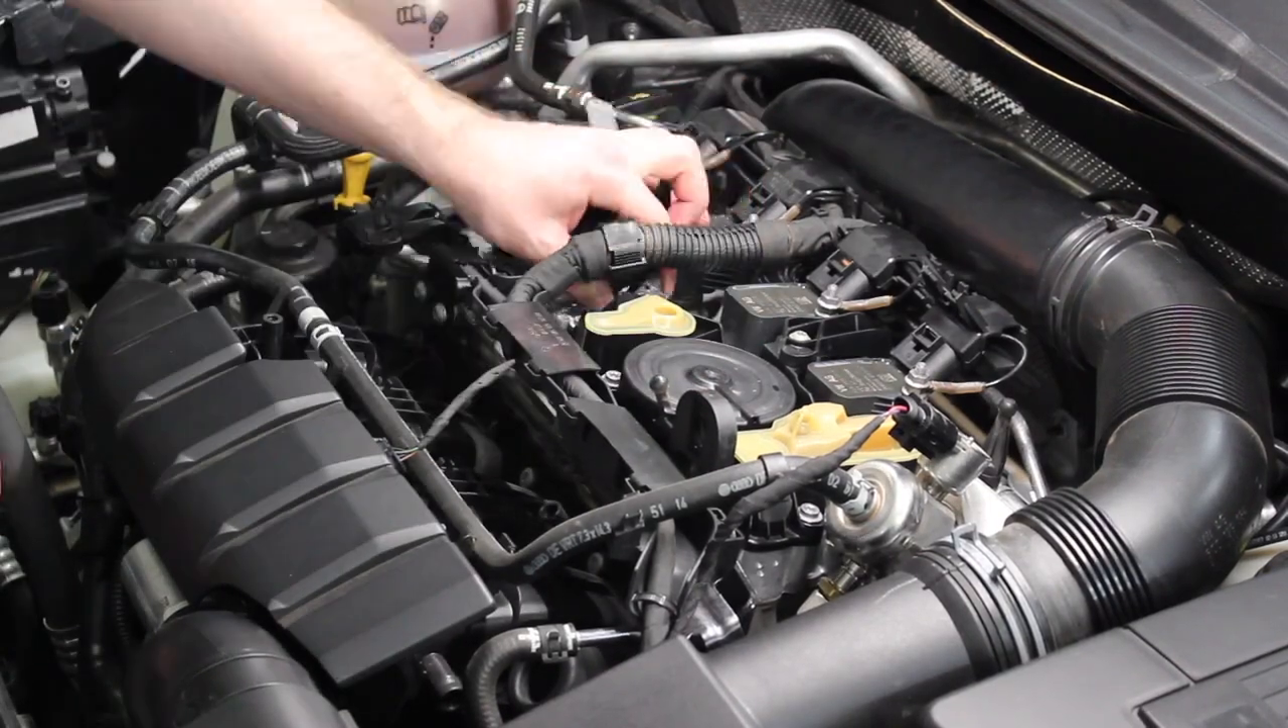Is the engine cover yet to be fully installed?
Yes.